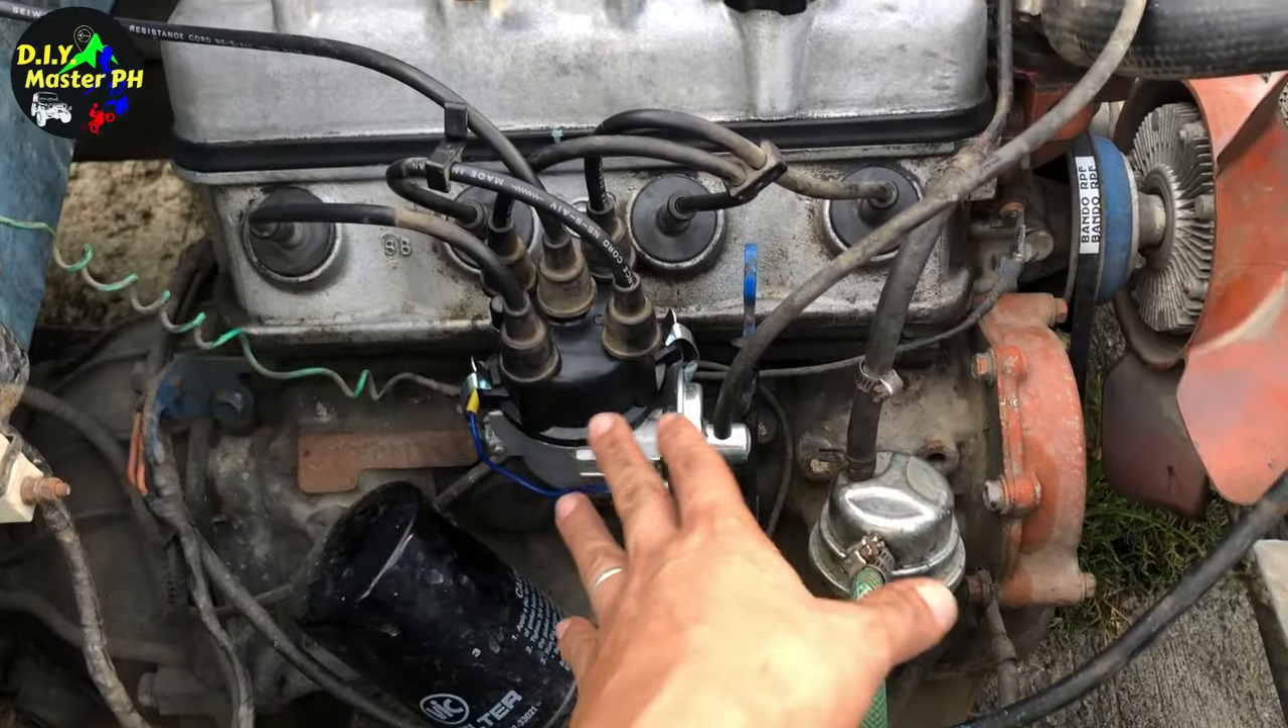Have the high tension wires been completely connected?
Yes.